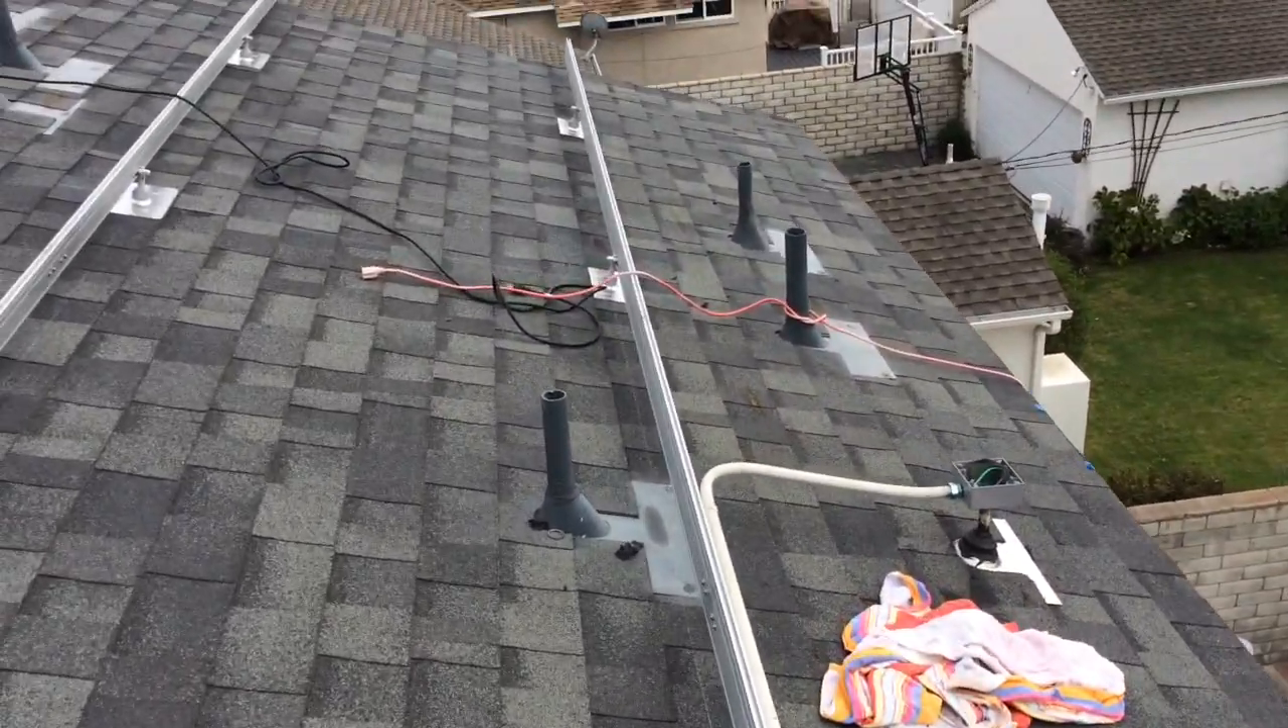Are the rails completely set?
Yes.